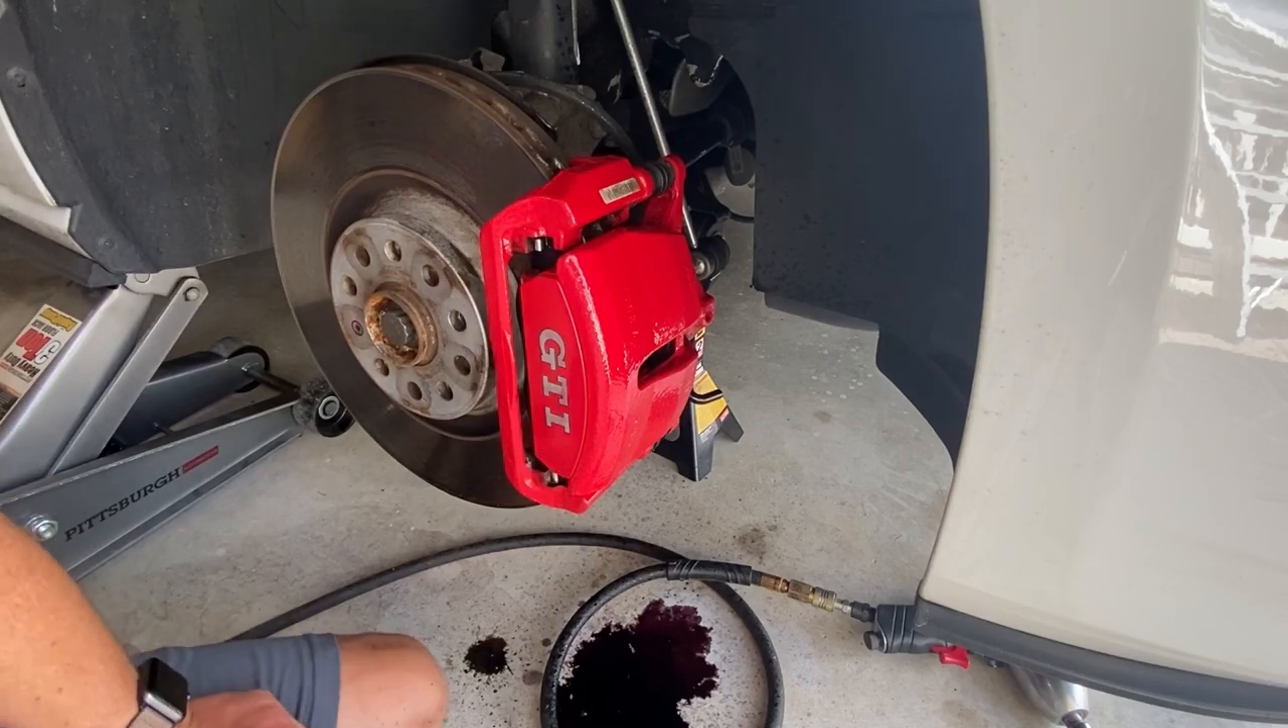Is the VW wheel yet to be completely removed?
No.